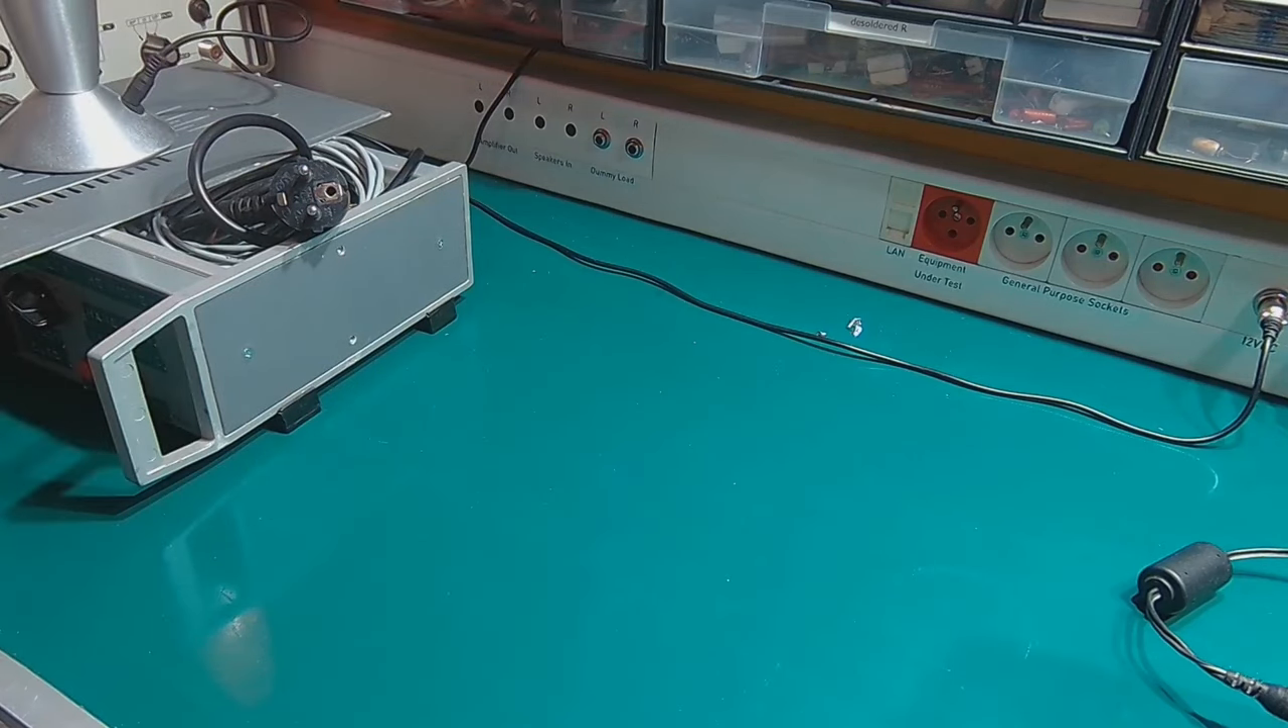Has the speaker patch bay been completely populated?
No.